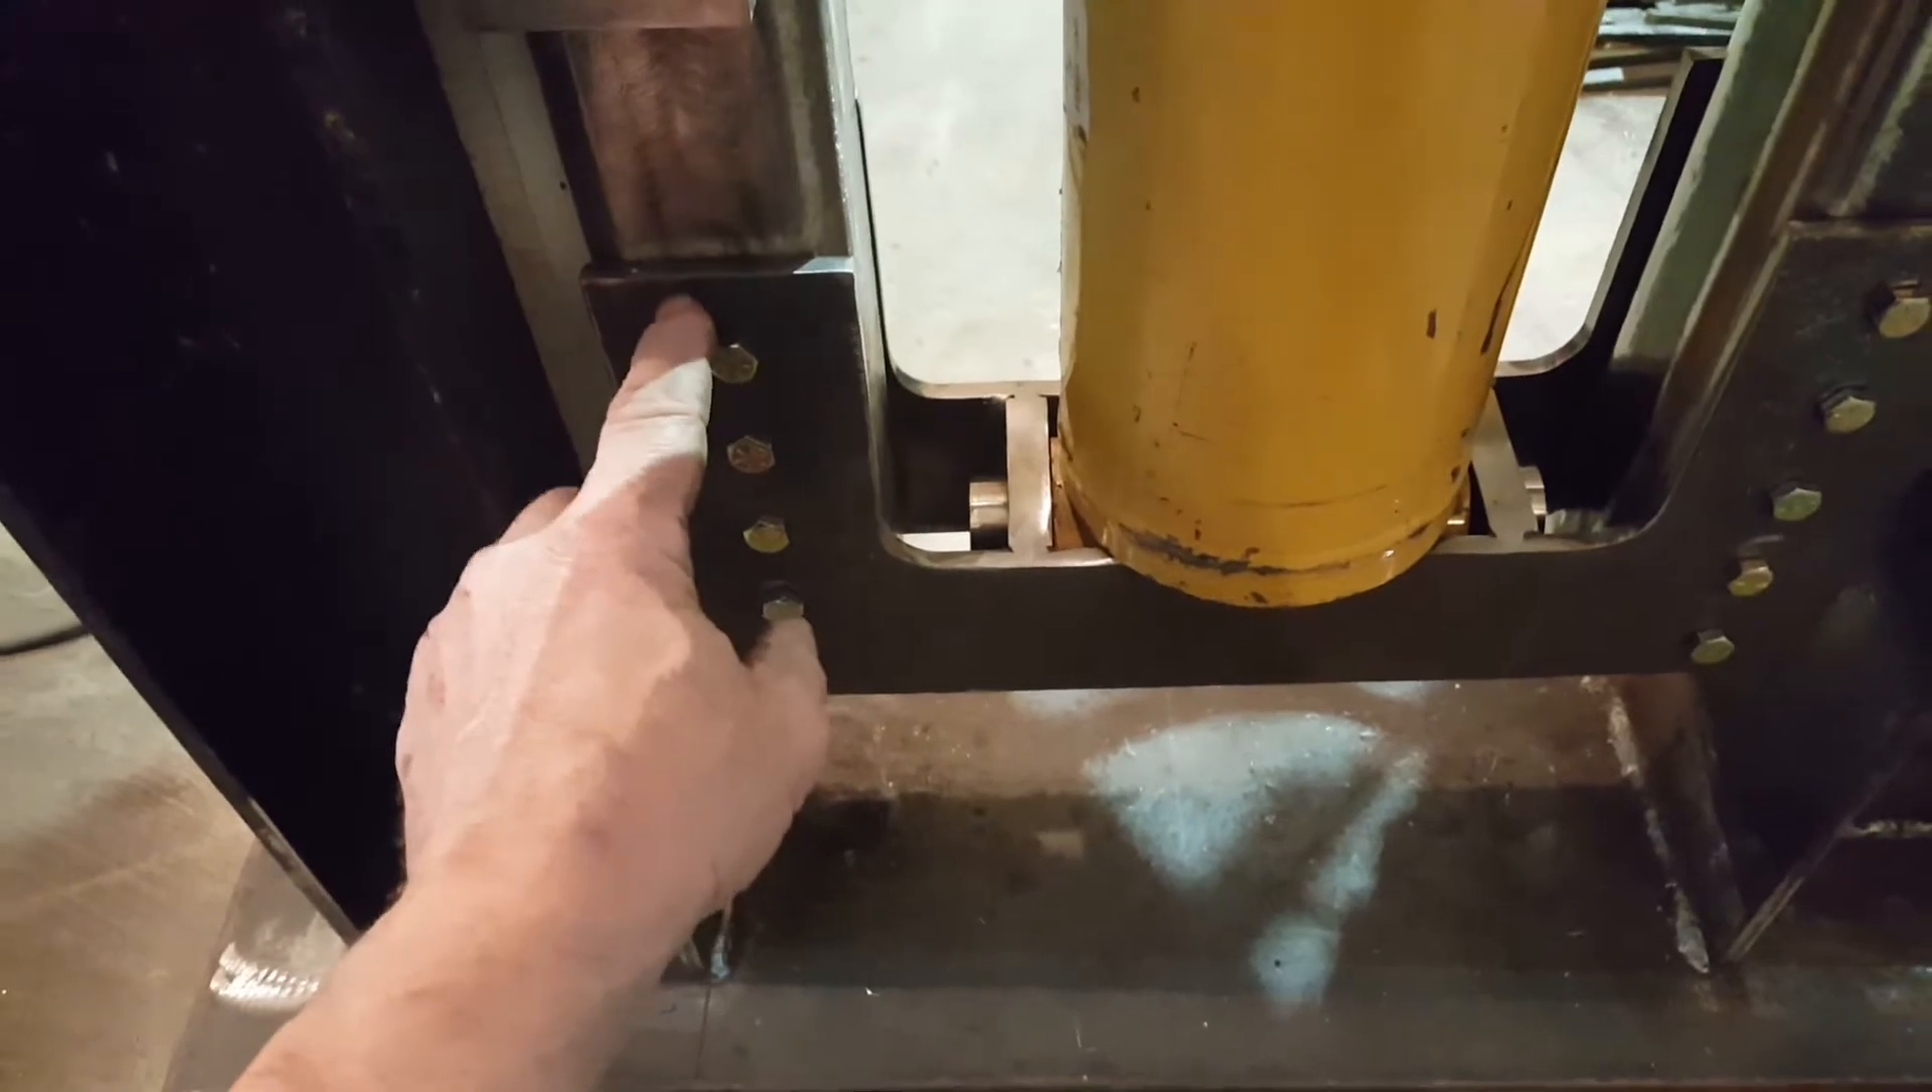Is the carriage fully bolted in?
Yes.